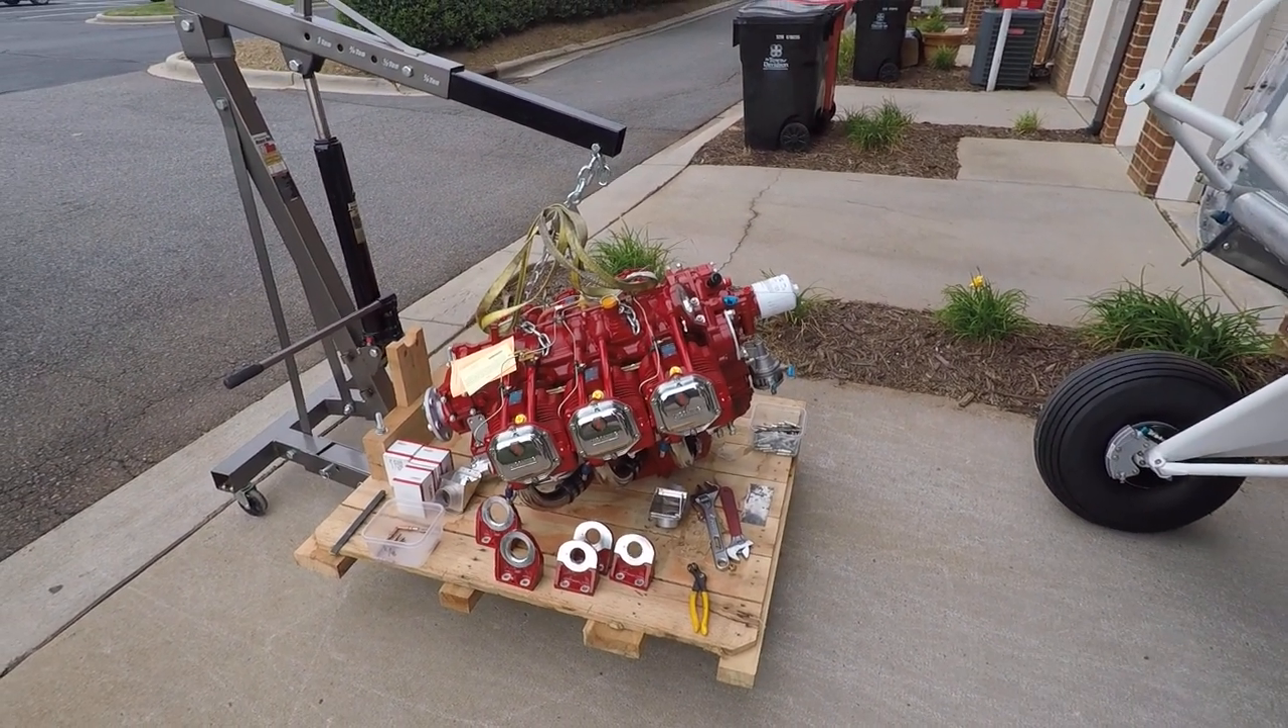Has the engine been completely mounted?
No.